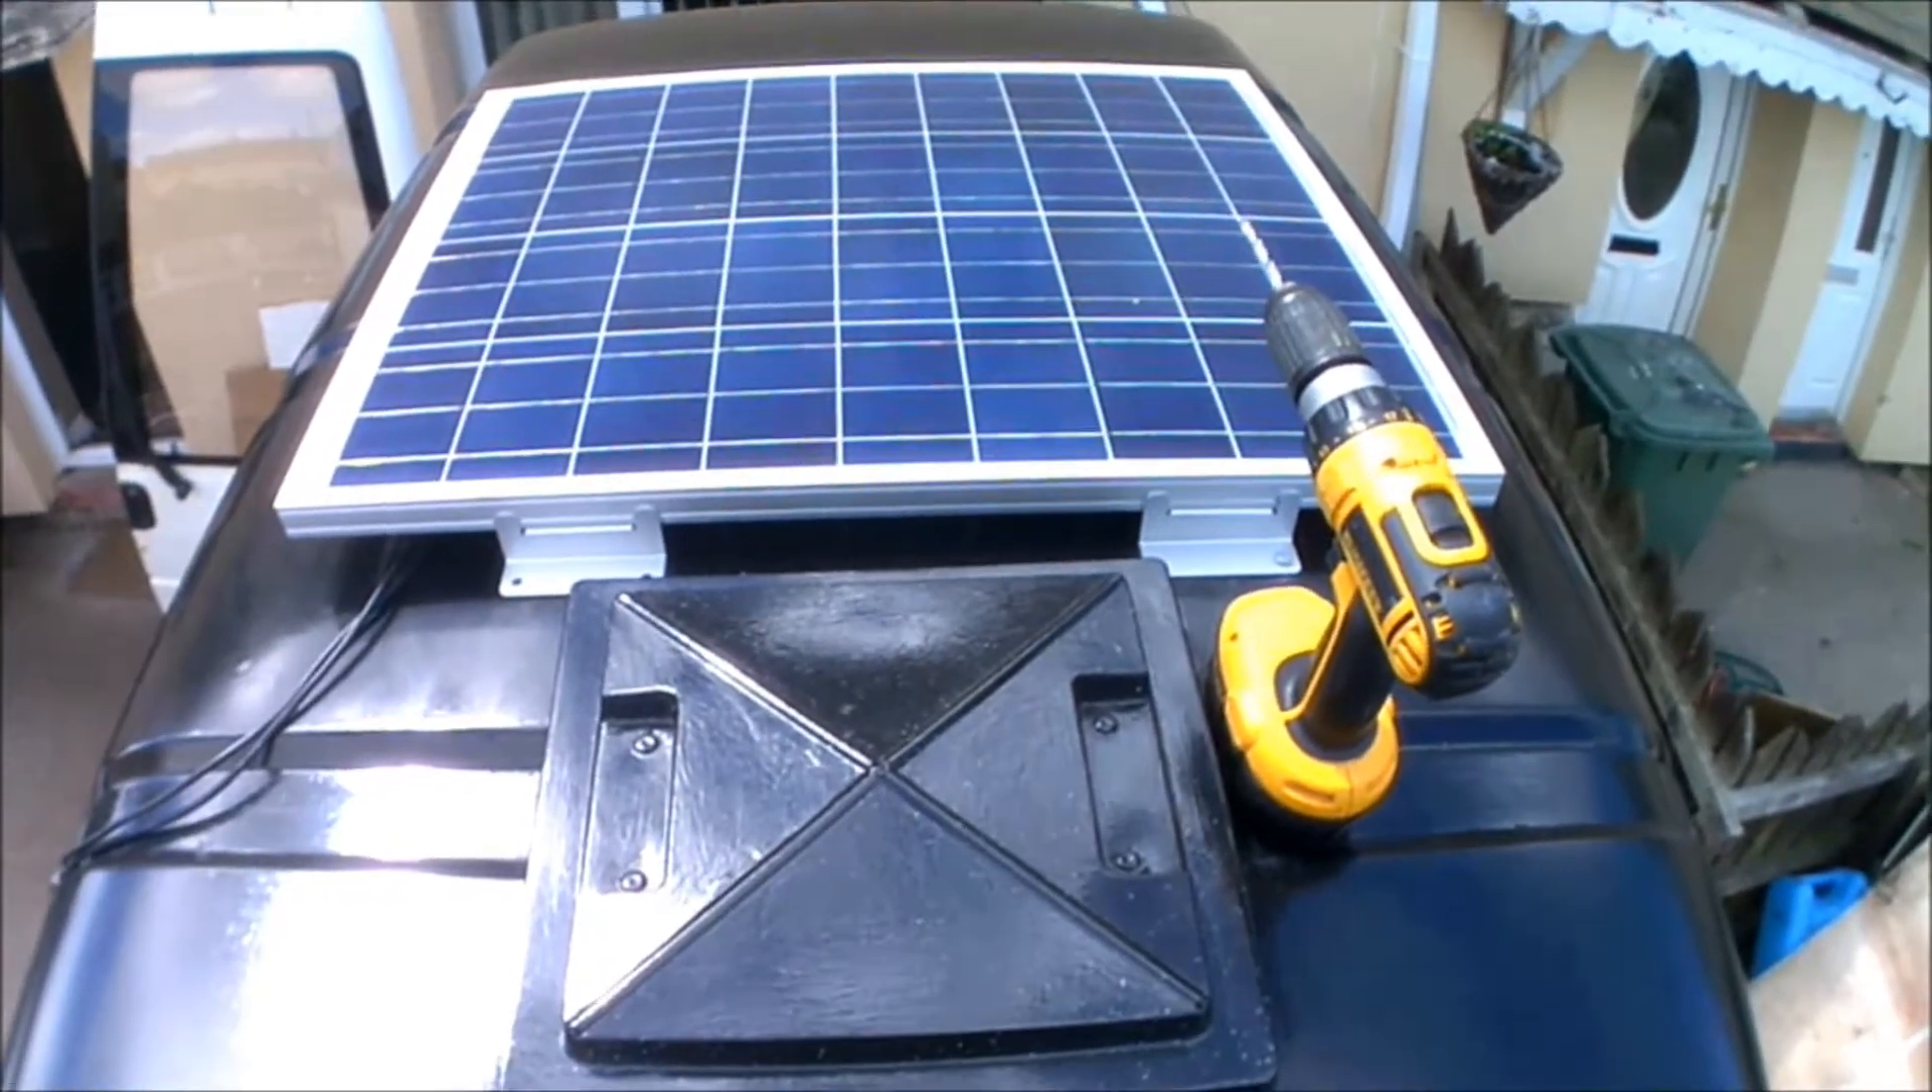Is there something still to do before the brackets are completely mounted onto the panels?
No.